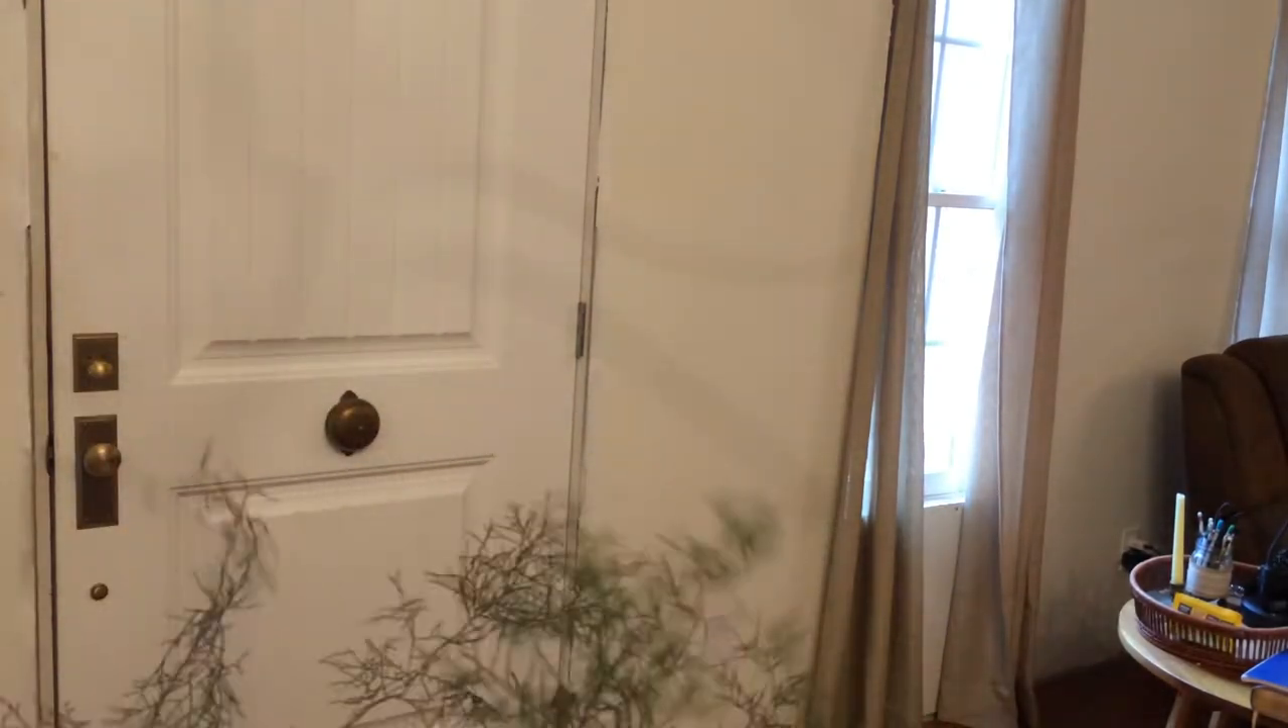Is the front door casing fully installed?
No.